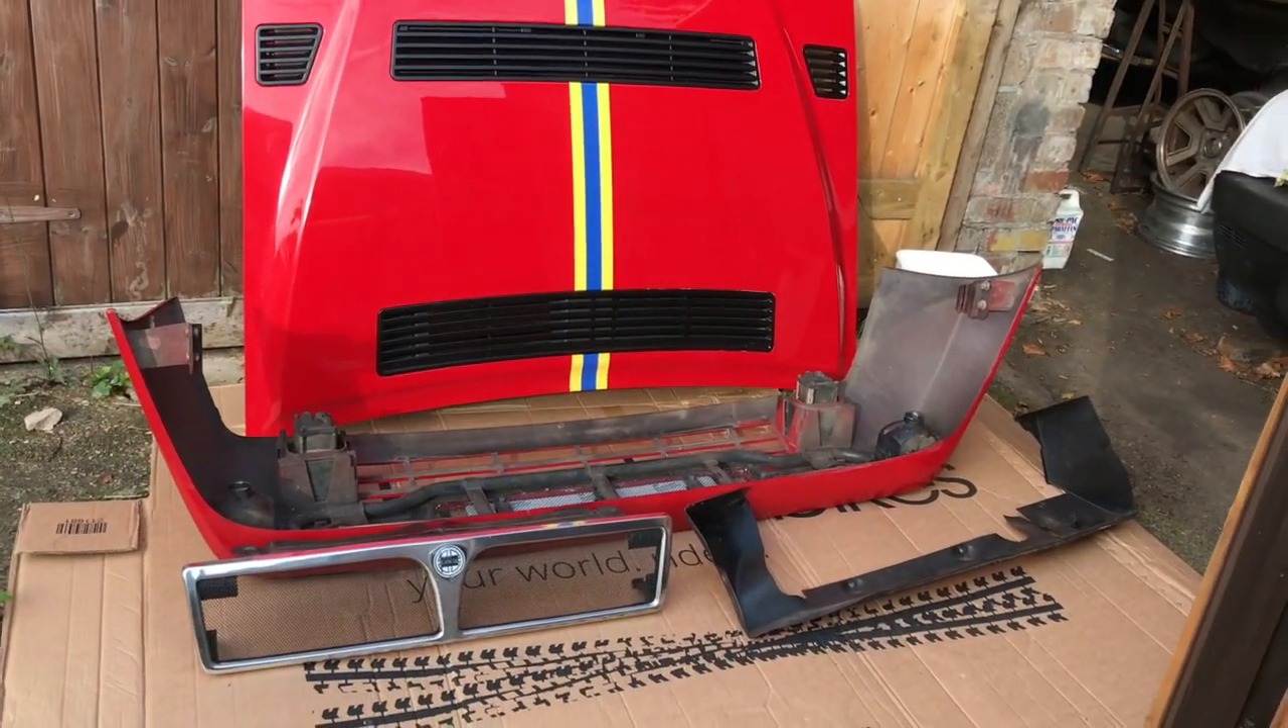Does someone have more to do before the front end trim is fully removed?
No.